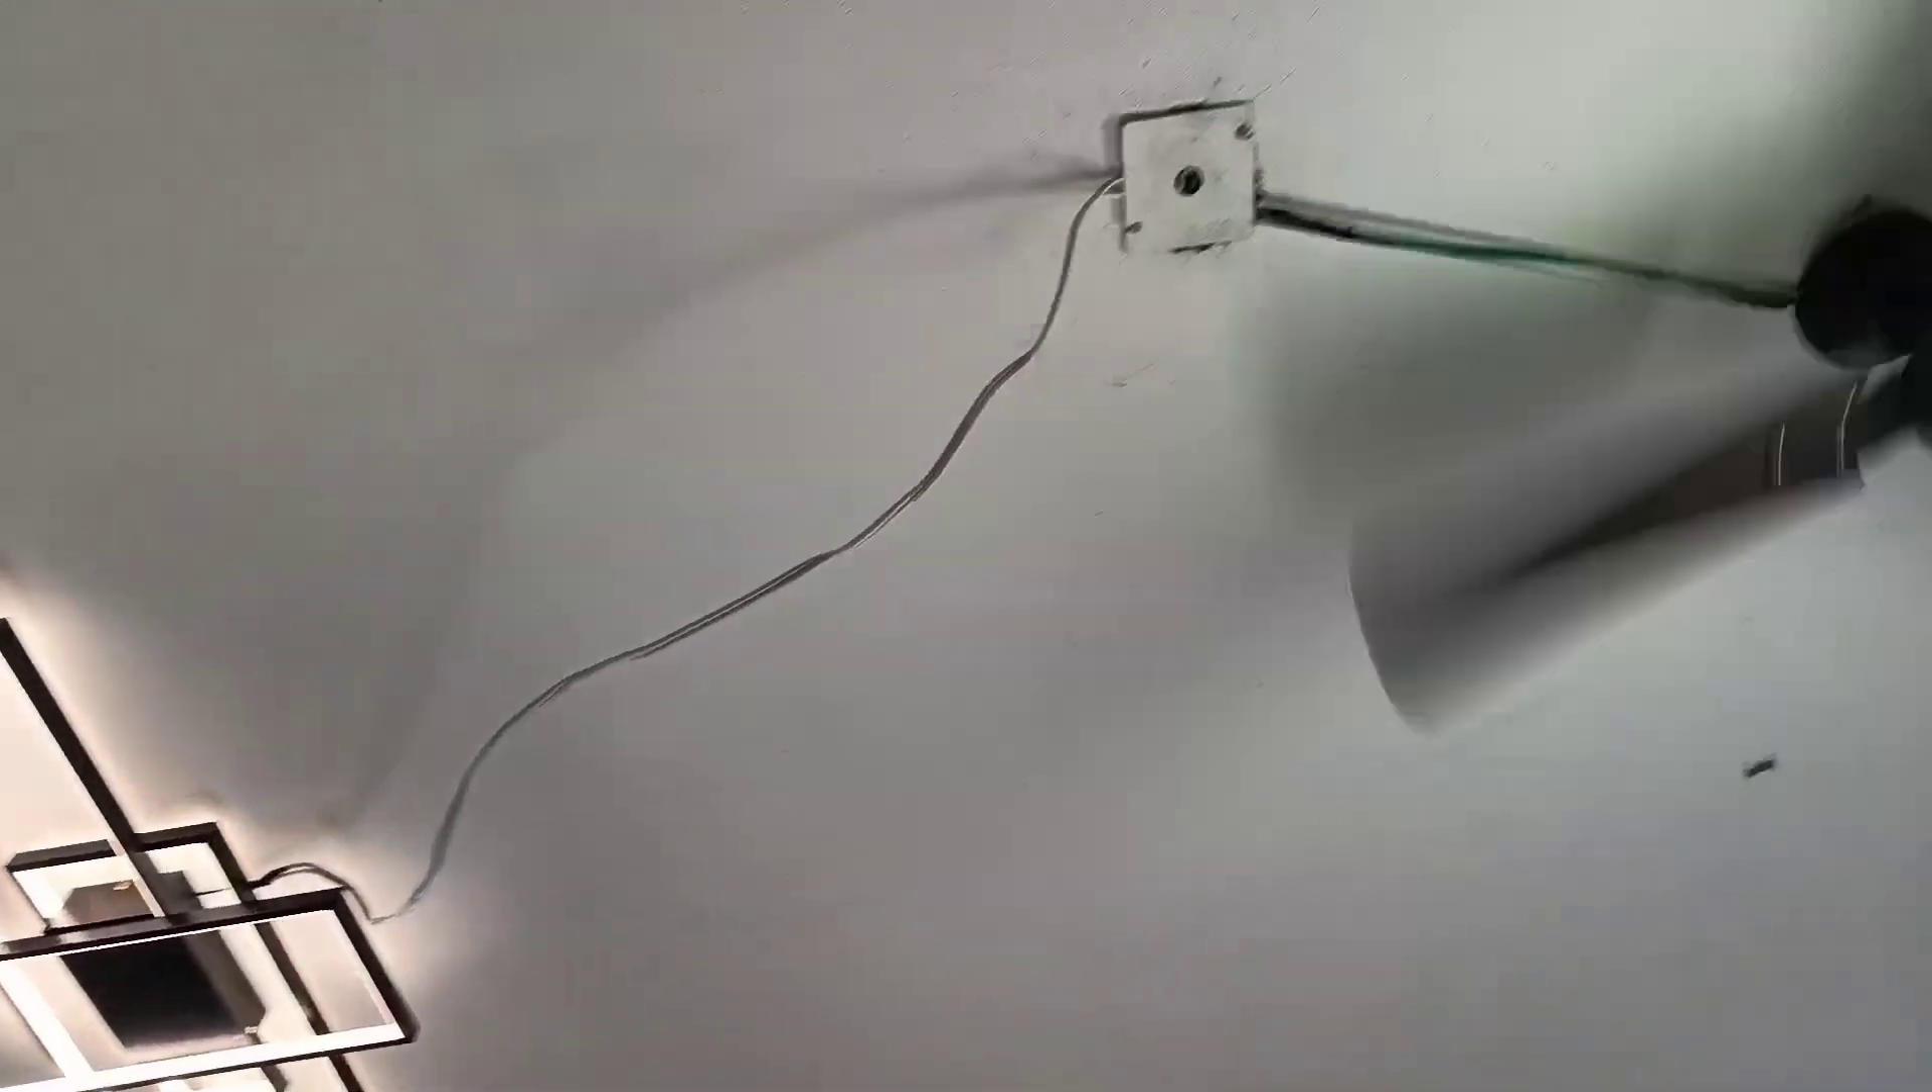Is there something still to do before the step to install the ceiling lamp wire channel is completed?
Yes.